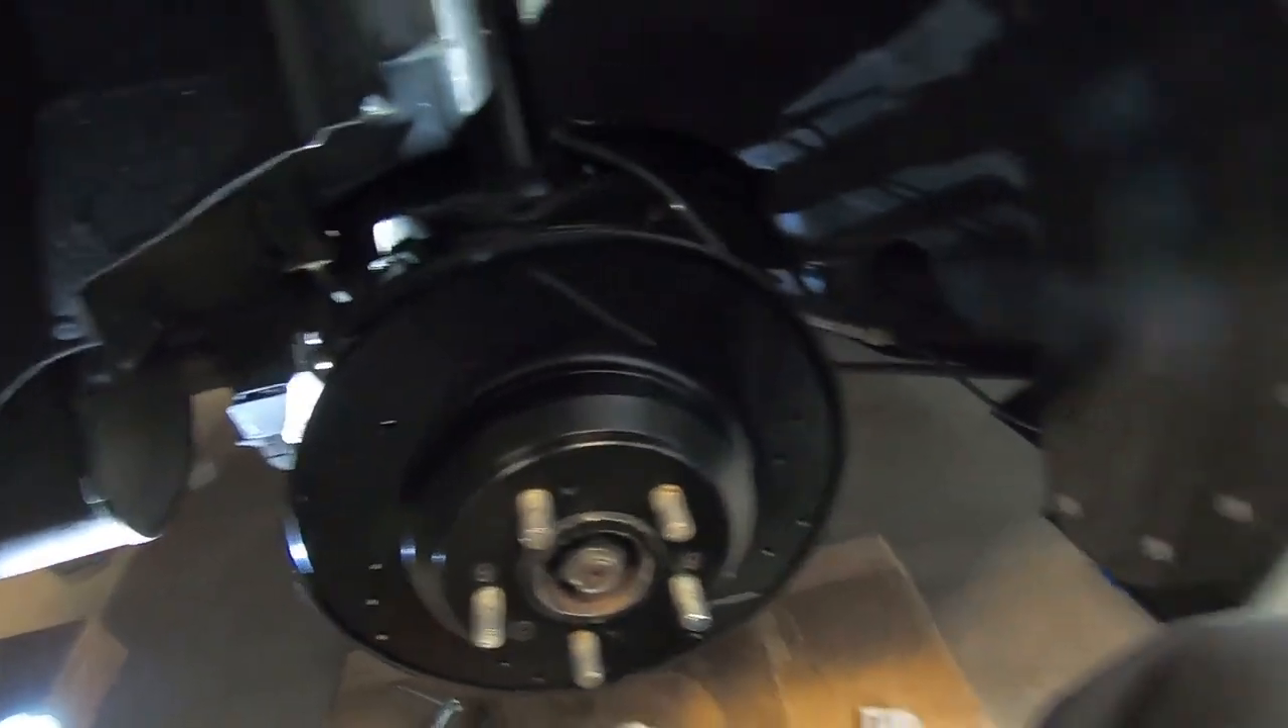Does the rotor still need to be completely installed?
No.